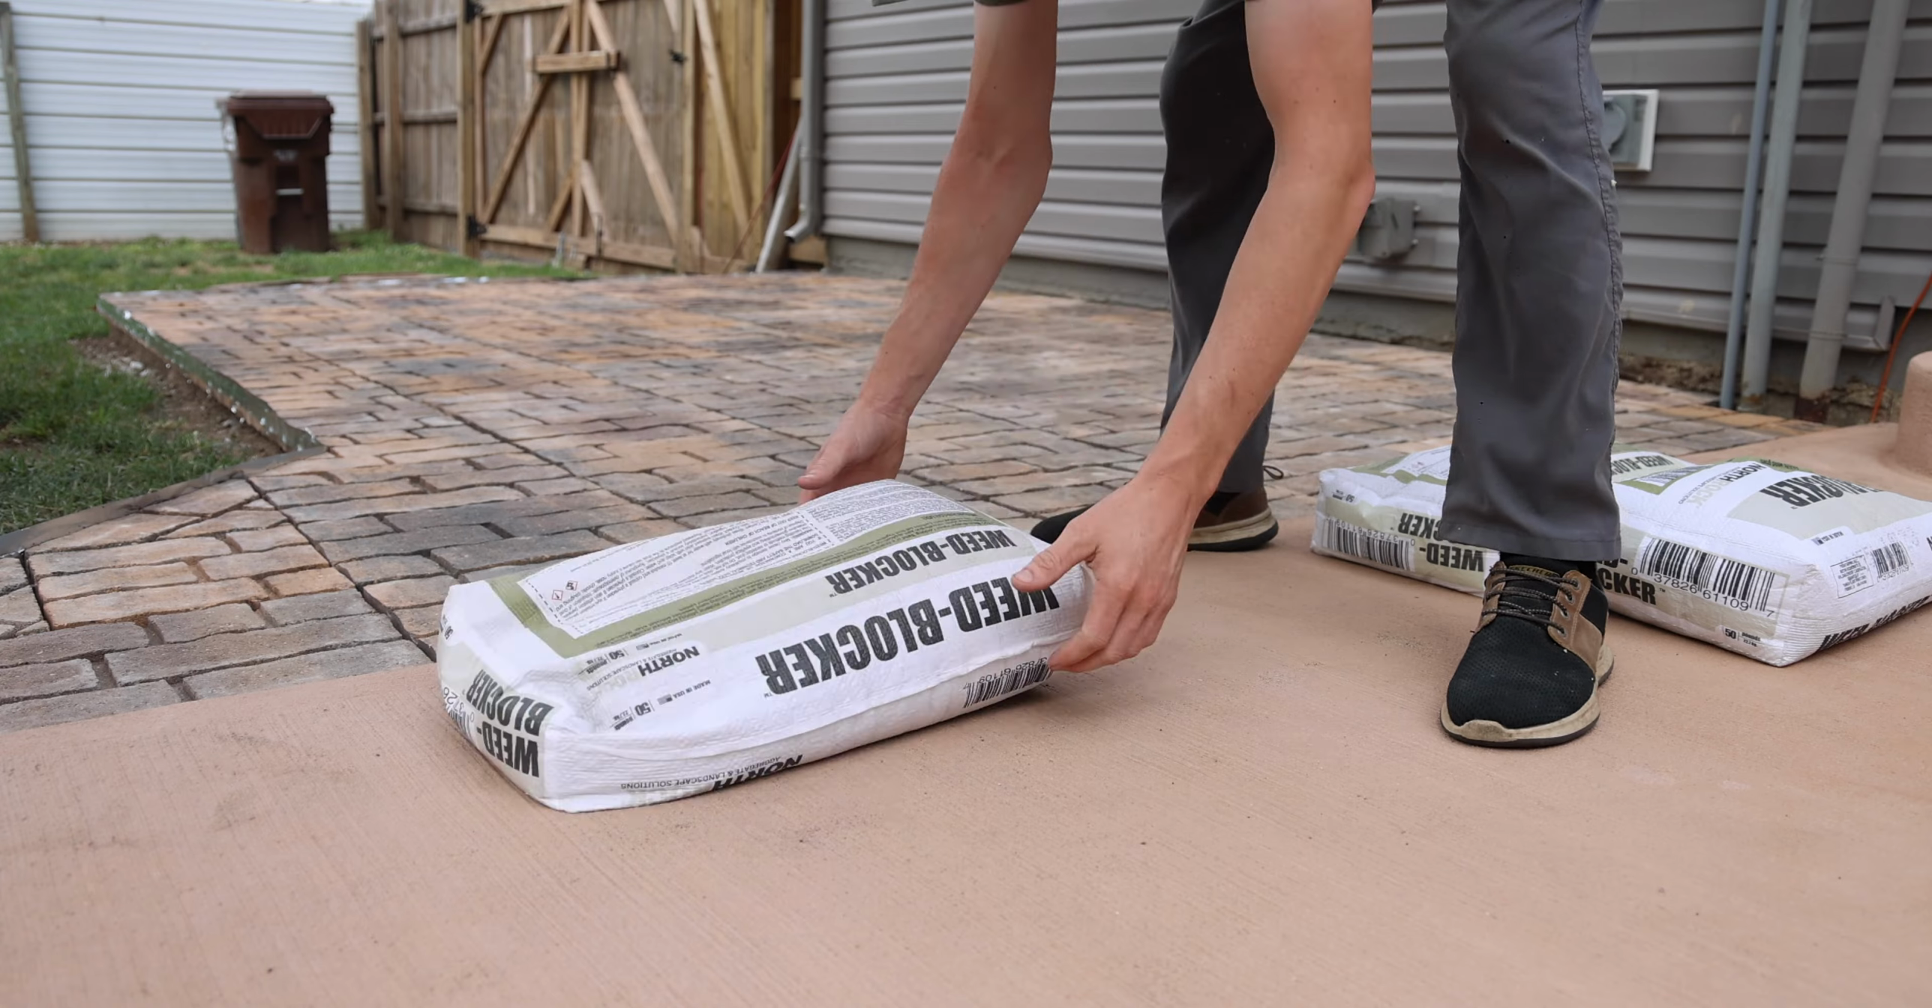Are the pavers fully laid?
Yes.